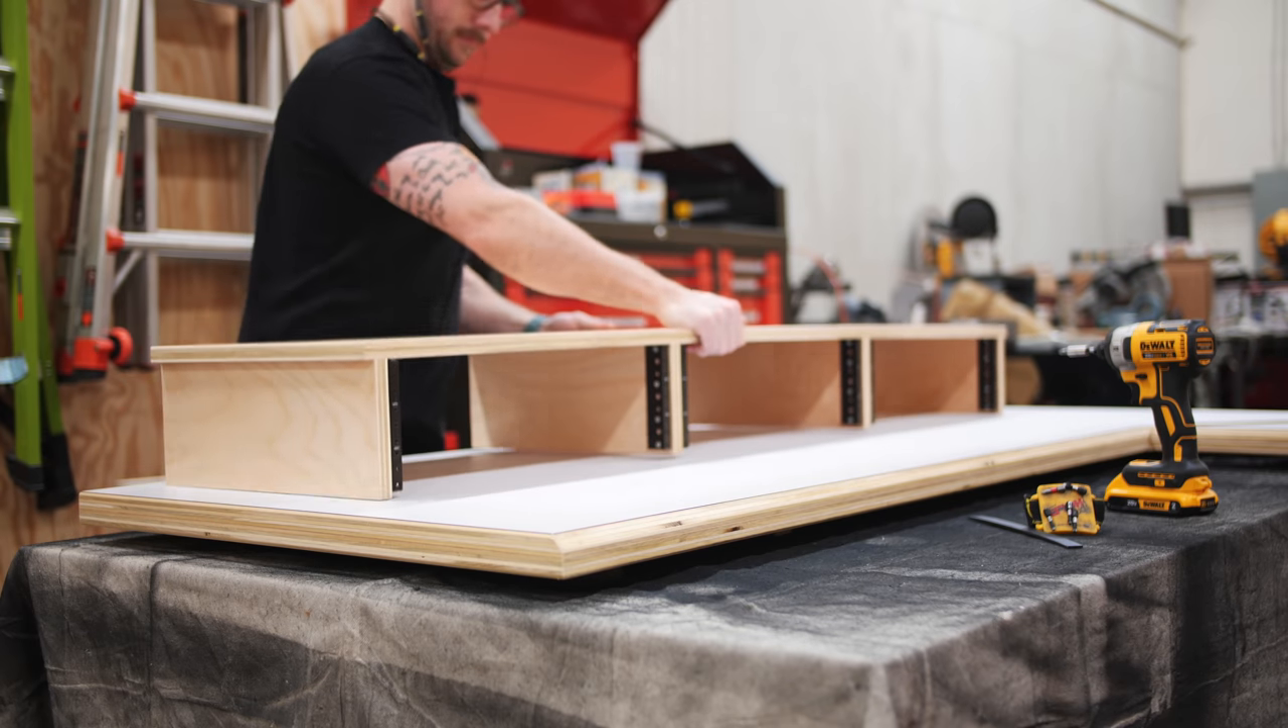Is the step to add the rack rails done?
Yes.